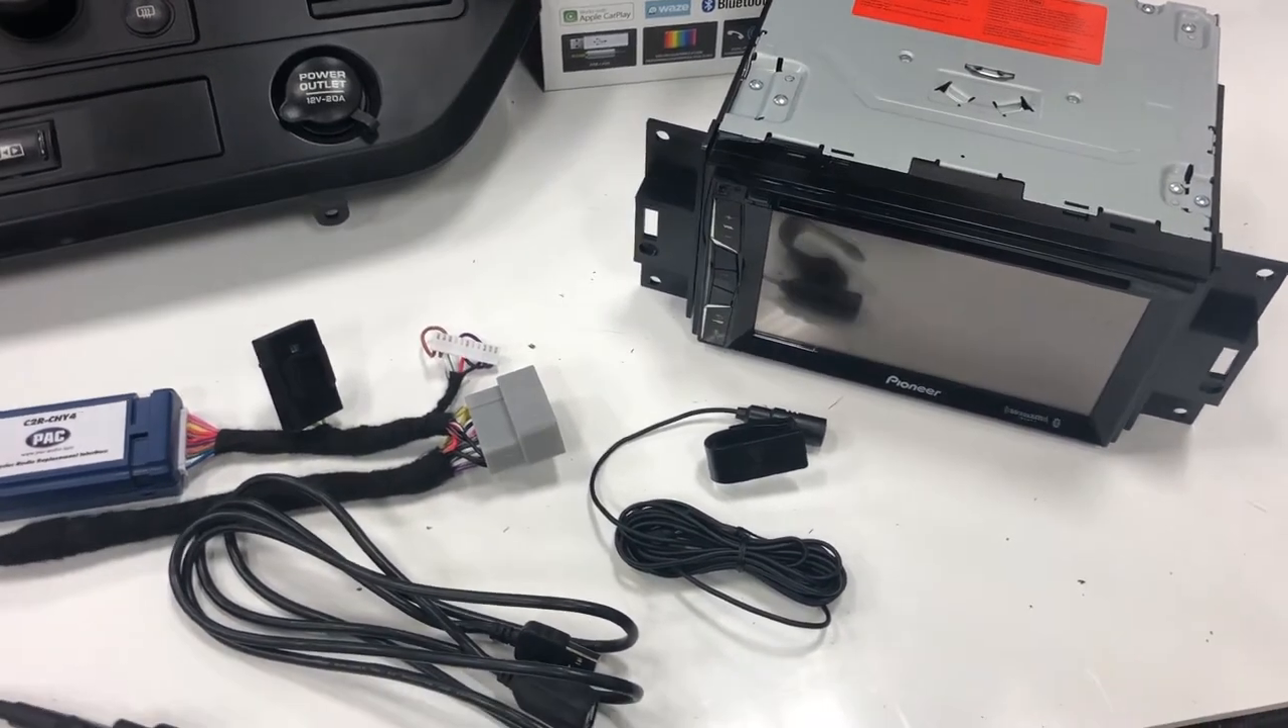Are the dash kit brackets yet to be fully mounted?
No.